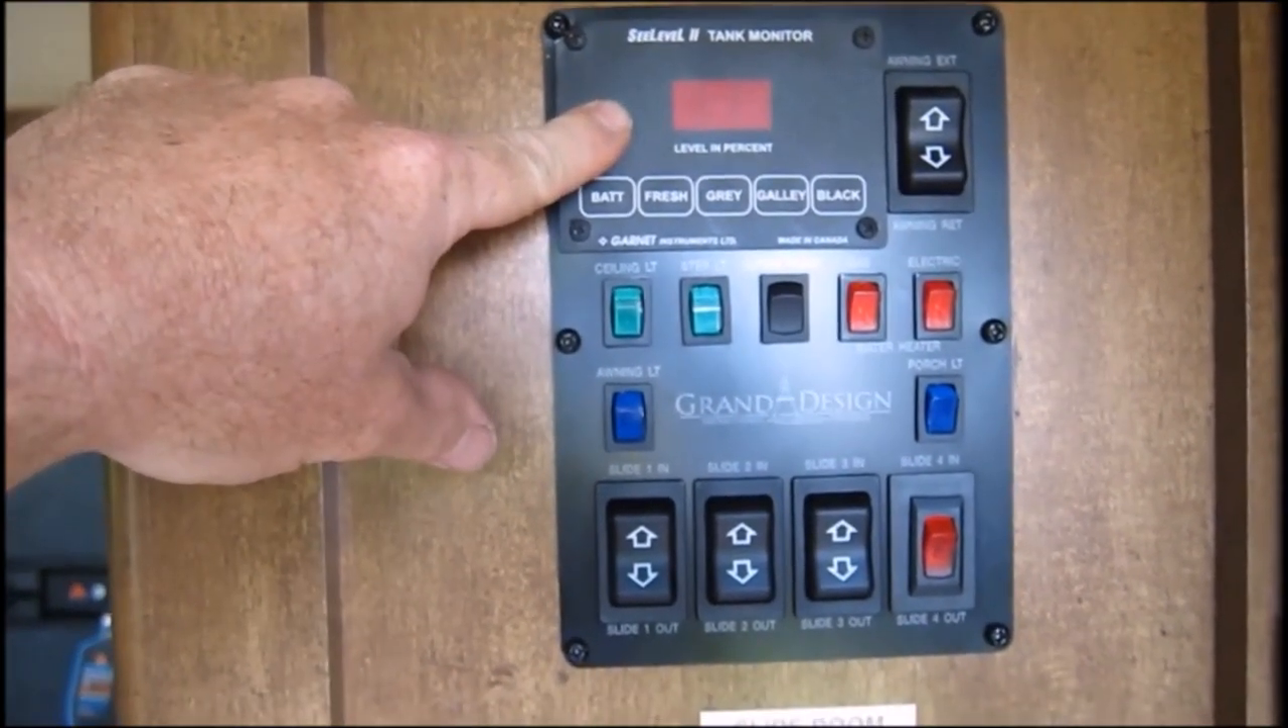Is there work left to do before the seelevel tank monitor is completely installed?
No.